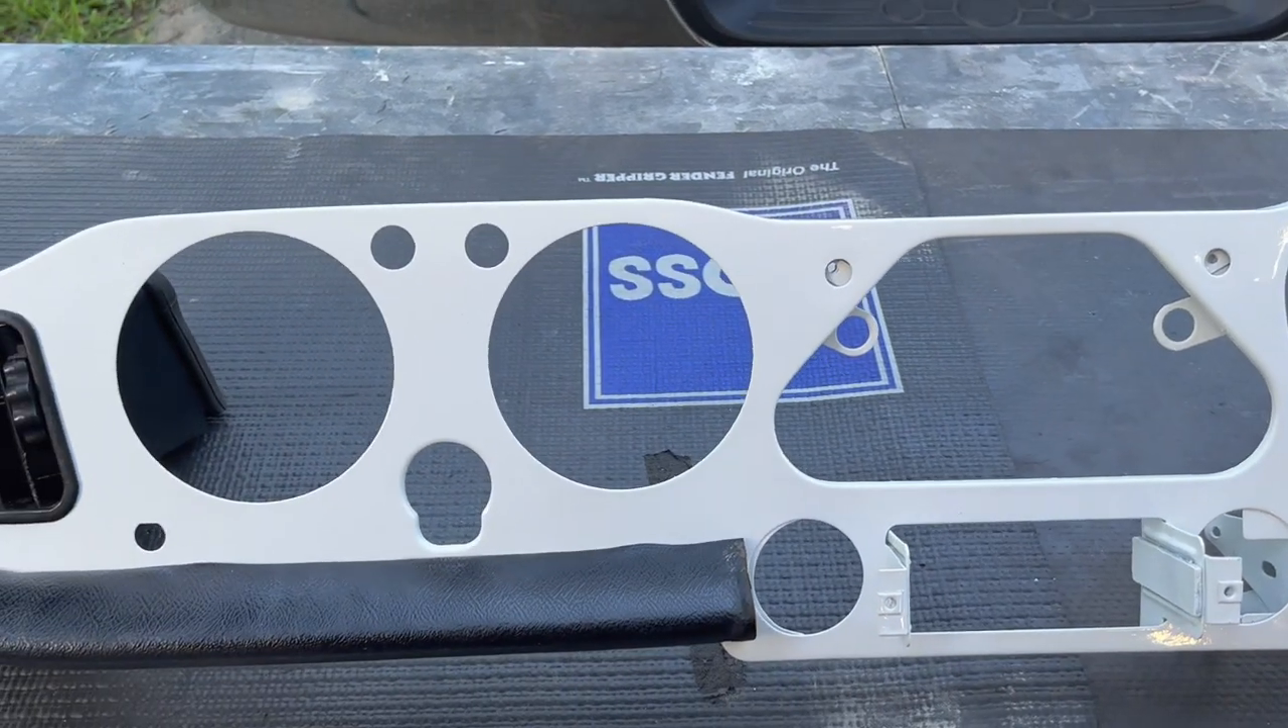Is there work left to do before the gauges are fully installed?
Yes.